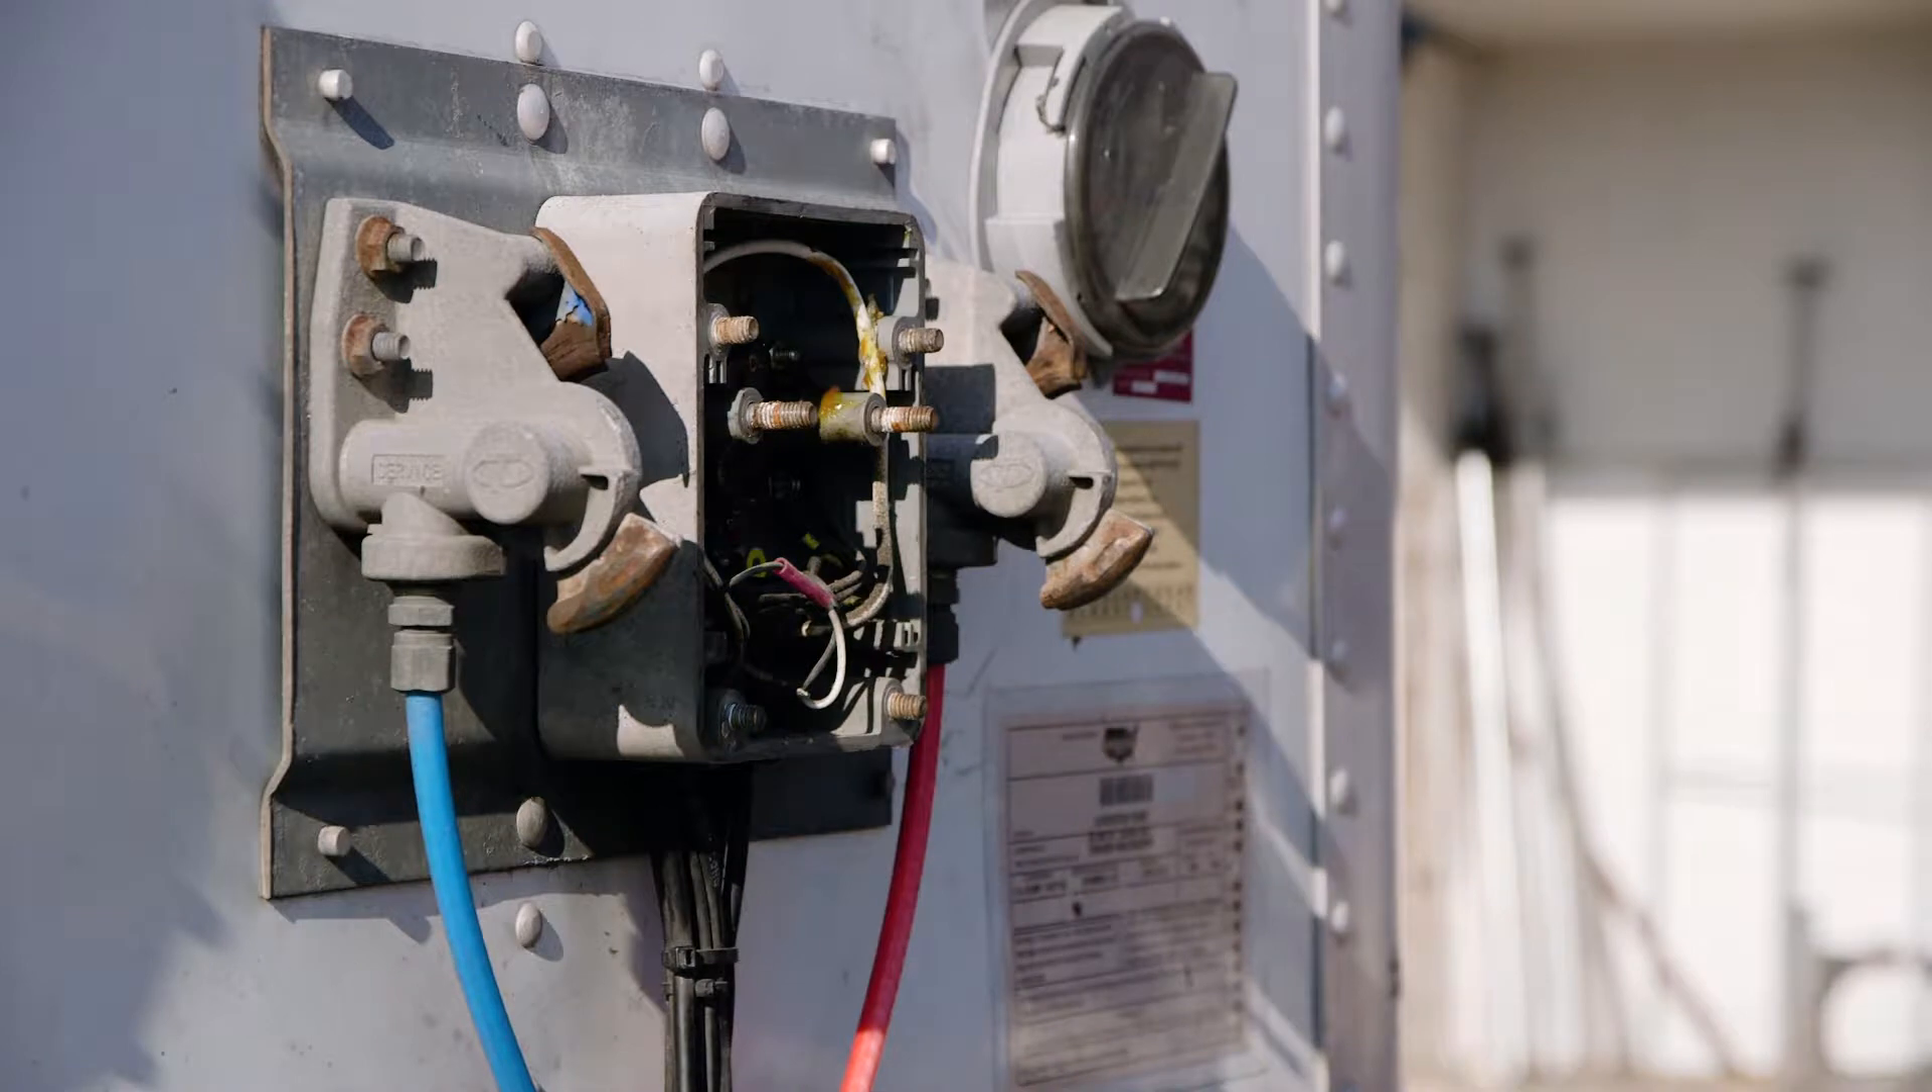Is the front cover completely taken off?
Yes.